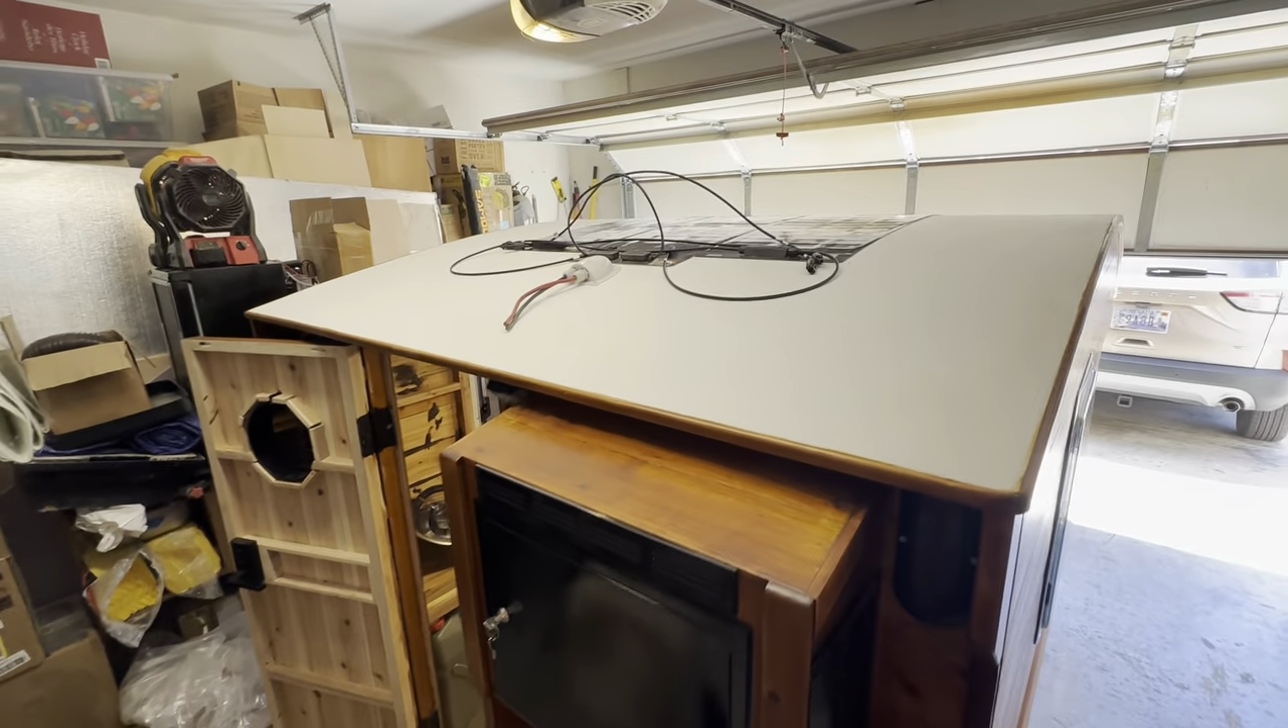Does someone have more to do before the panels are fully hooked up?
Yes.